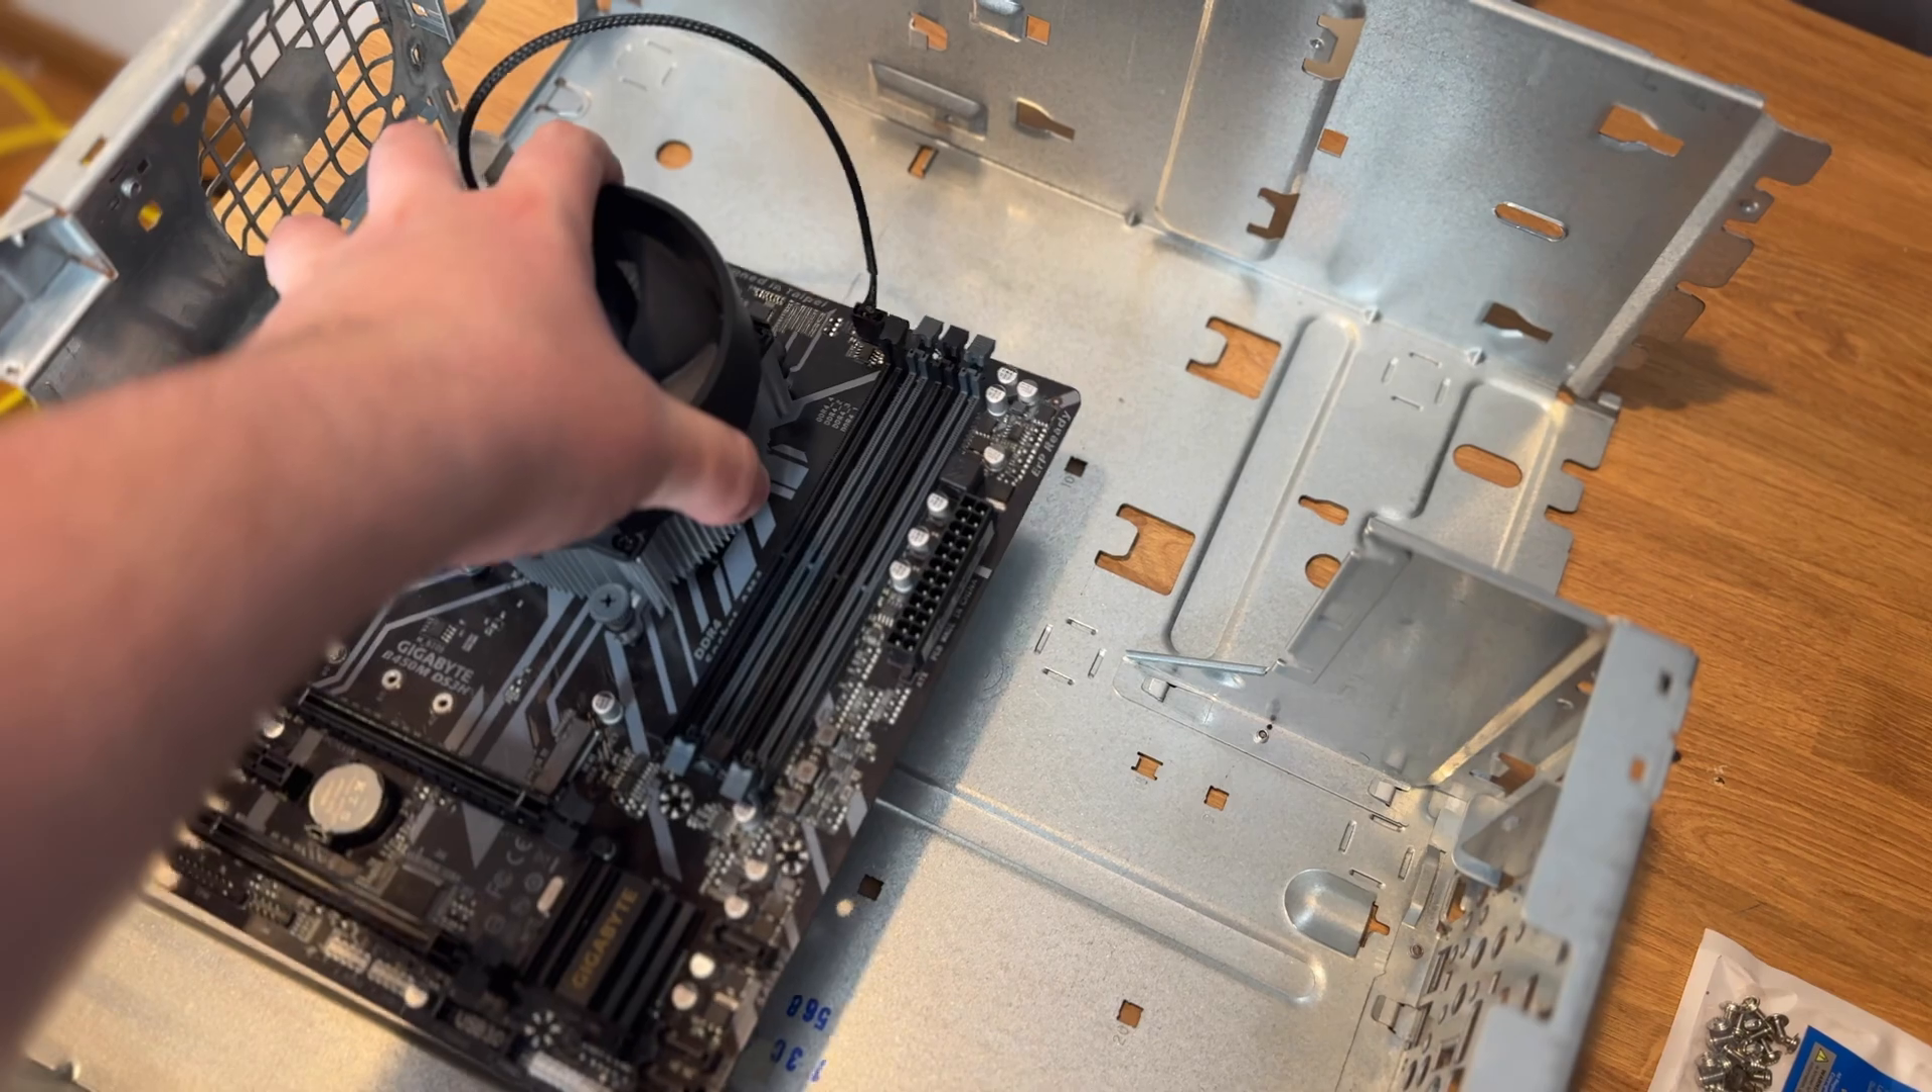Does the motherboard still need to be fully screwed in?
Yes.